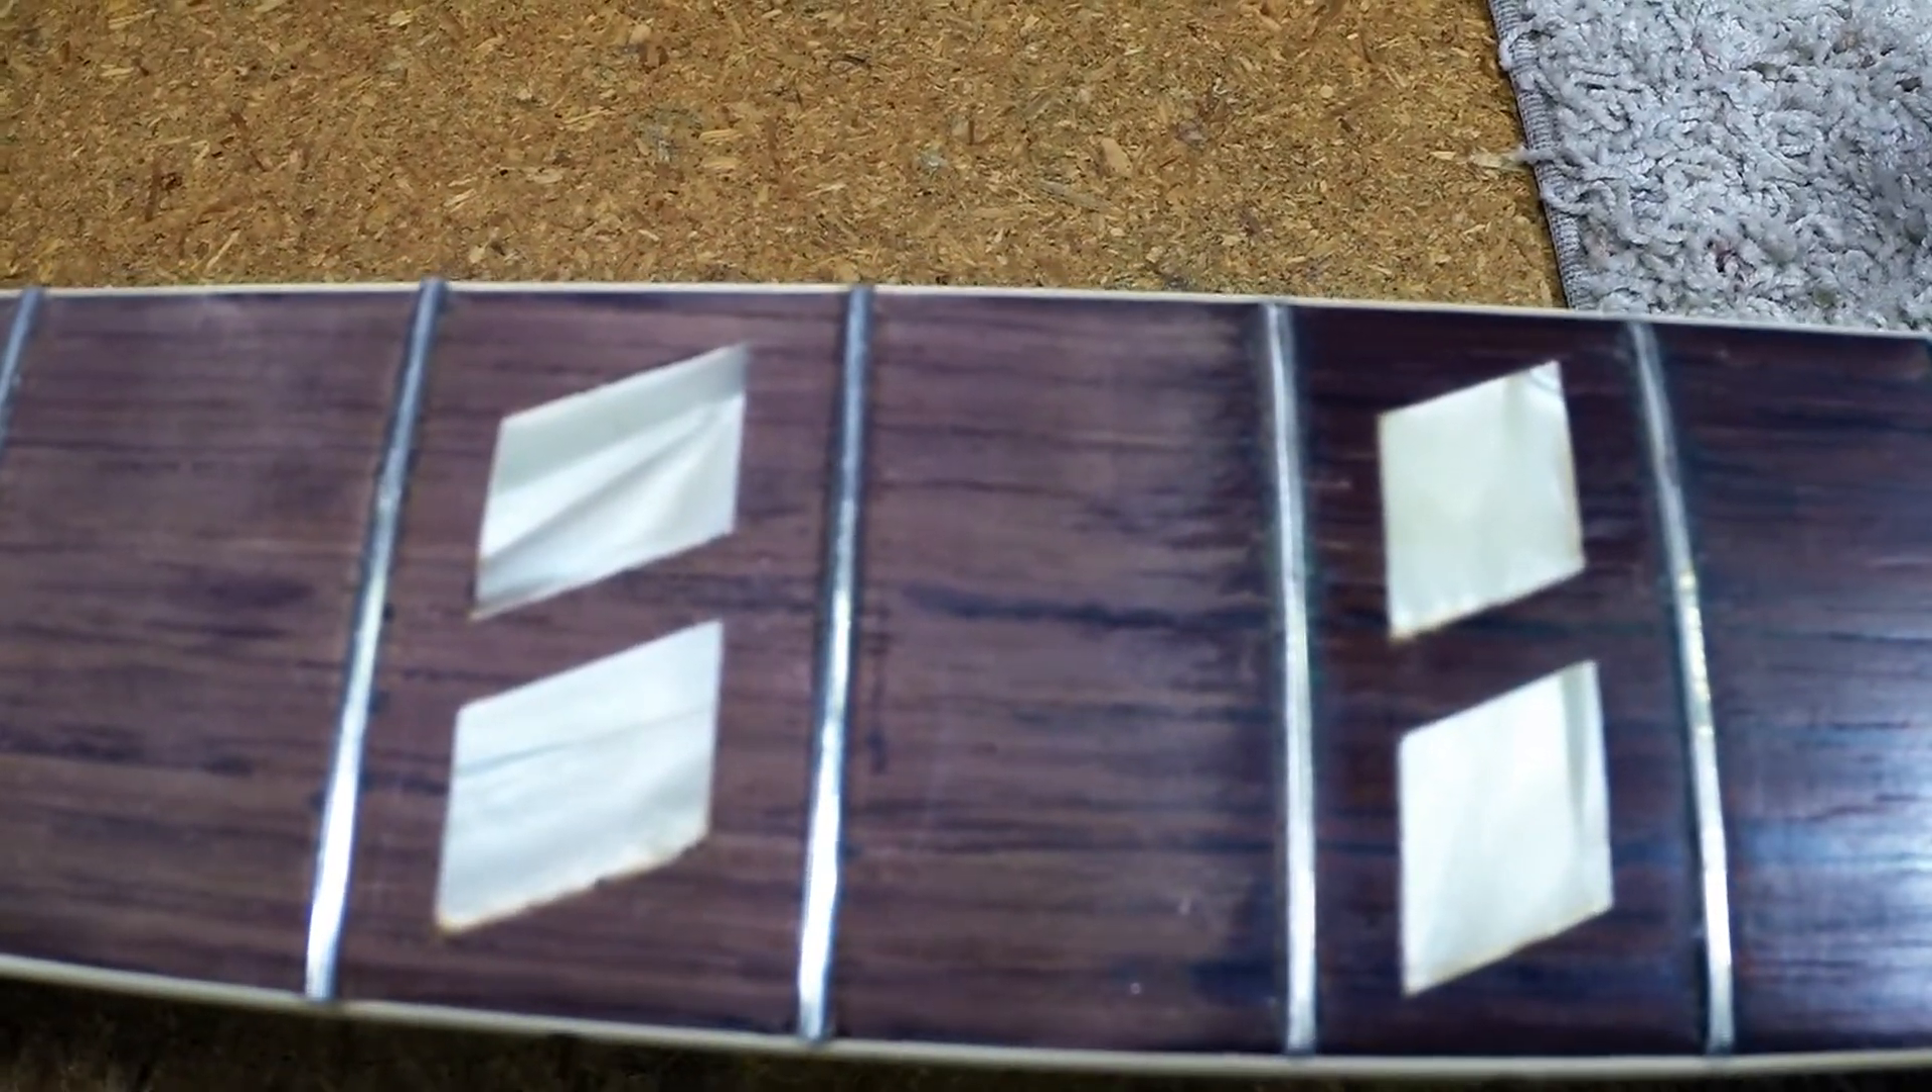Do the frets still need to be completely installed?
No.